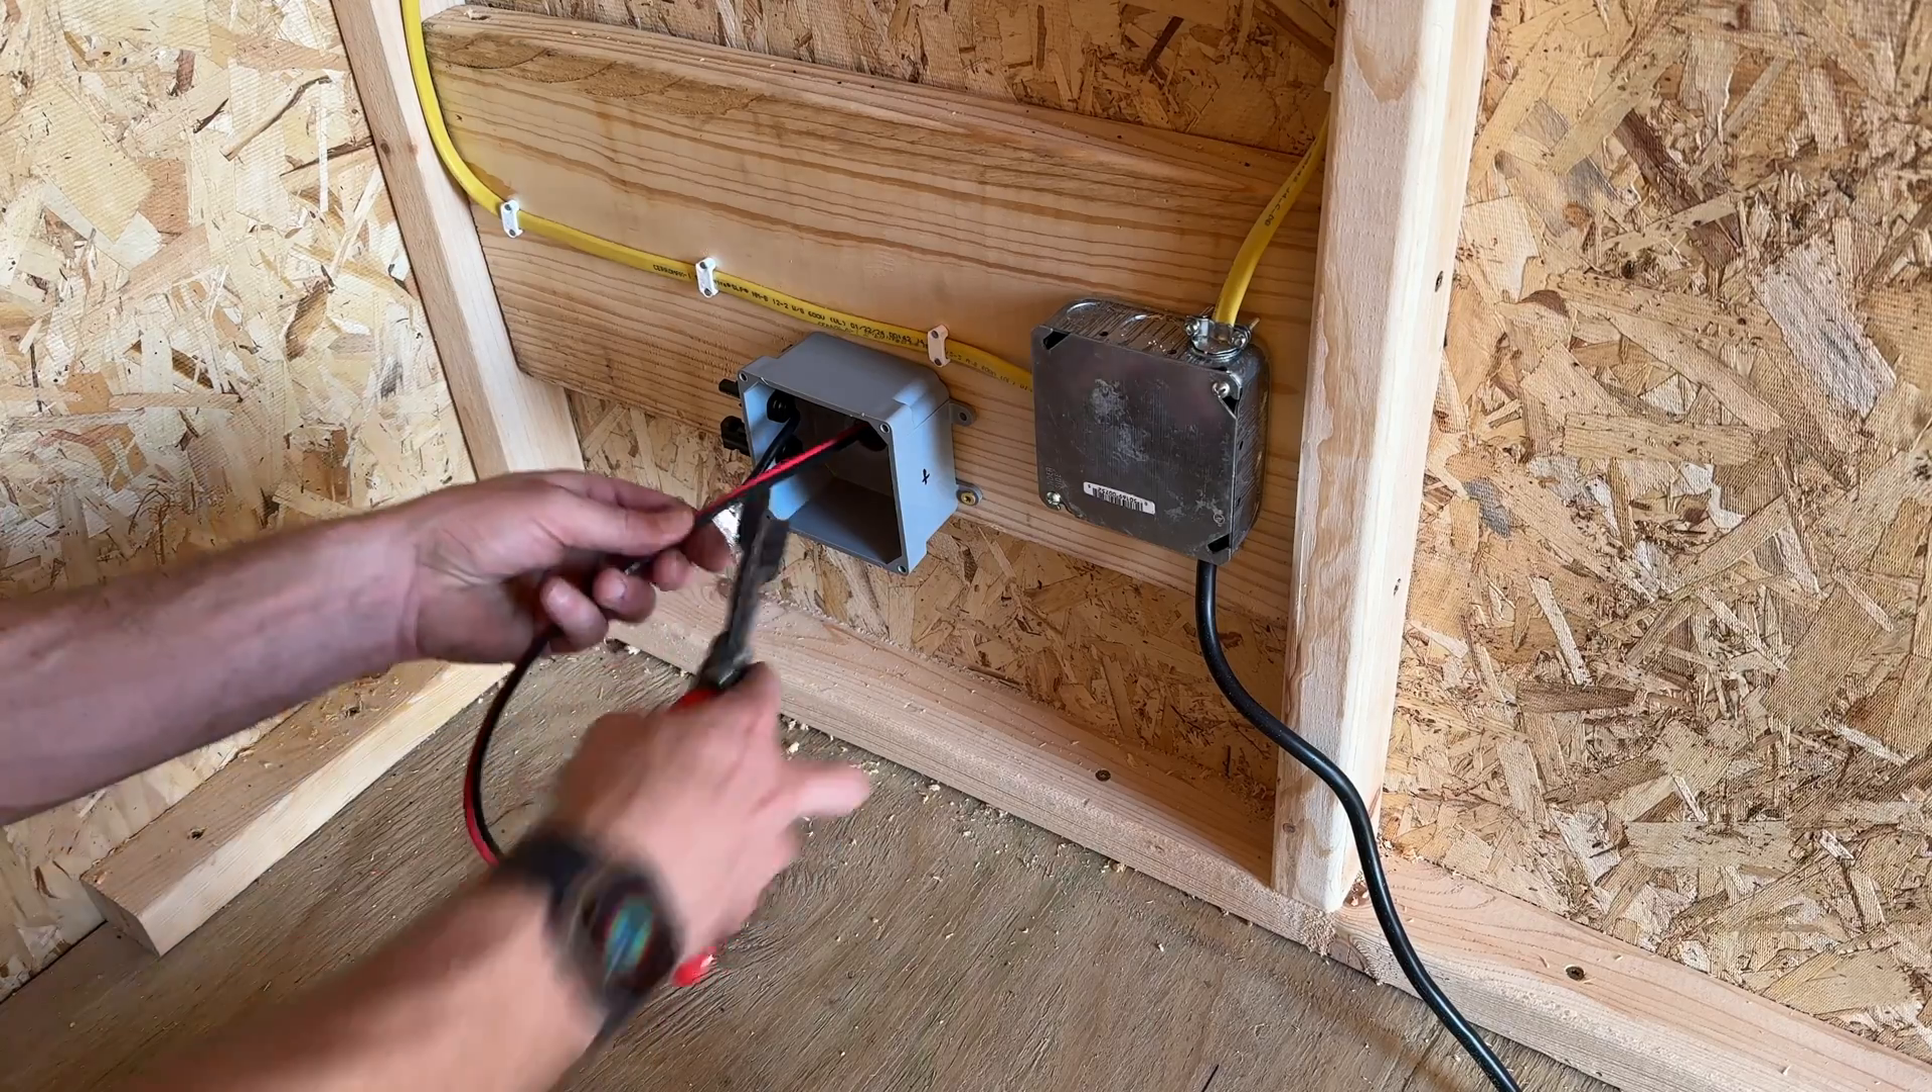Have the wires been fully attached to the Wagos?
No.